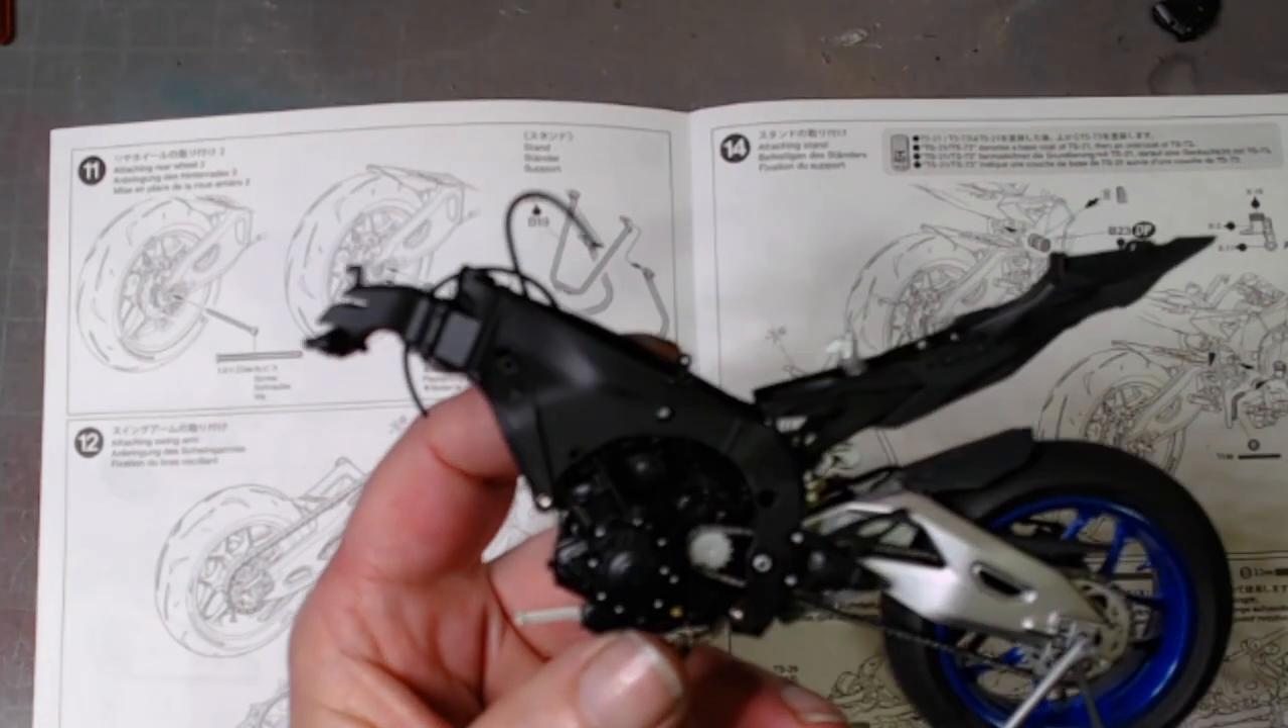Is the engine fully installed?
Yes.